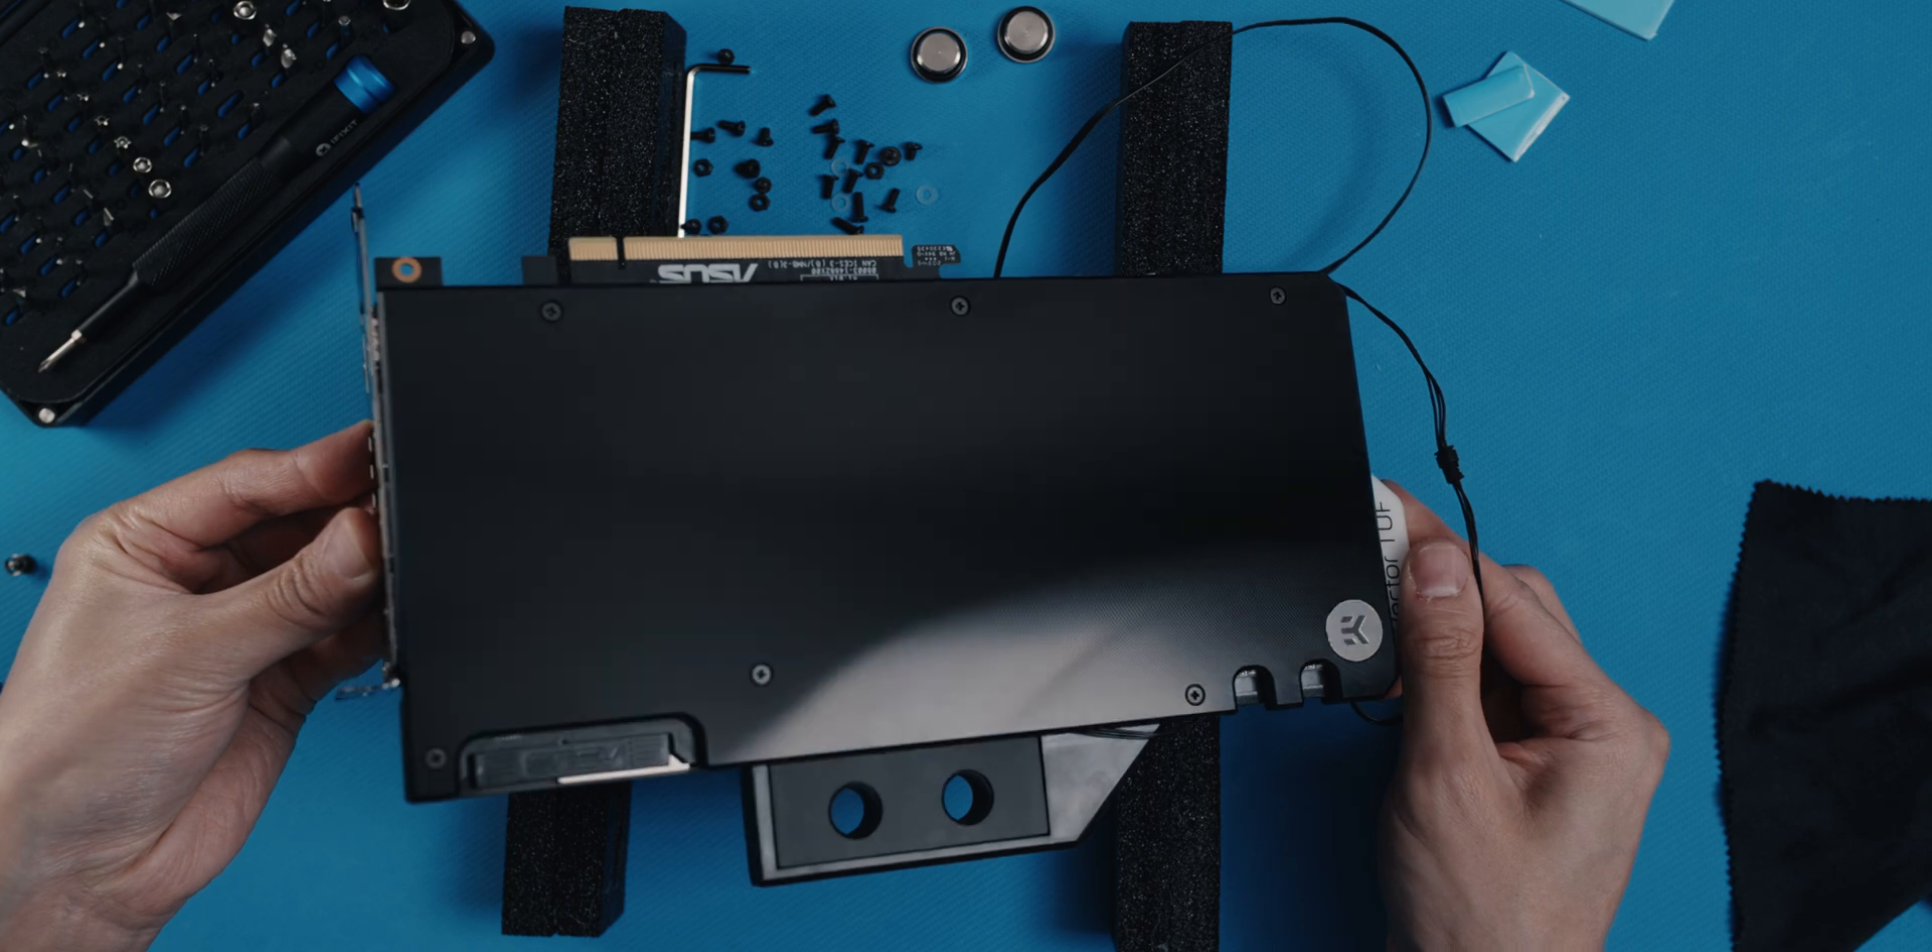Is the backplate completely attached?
Yes.